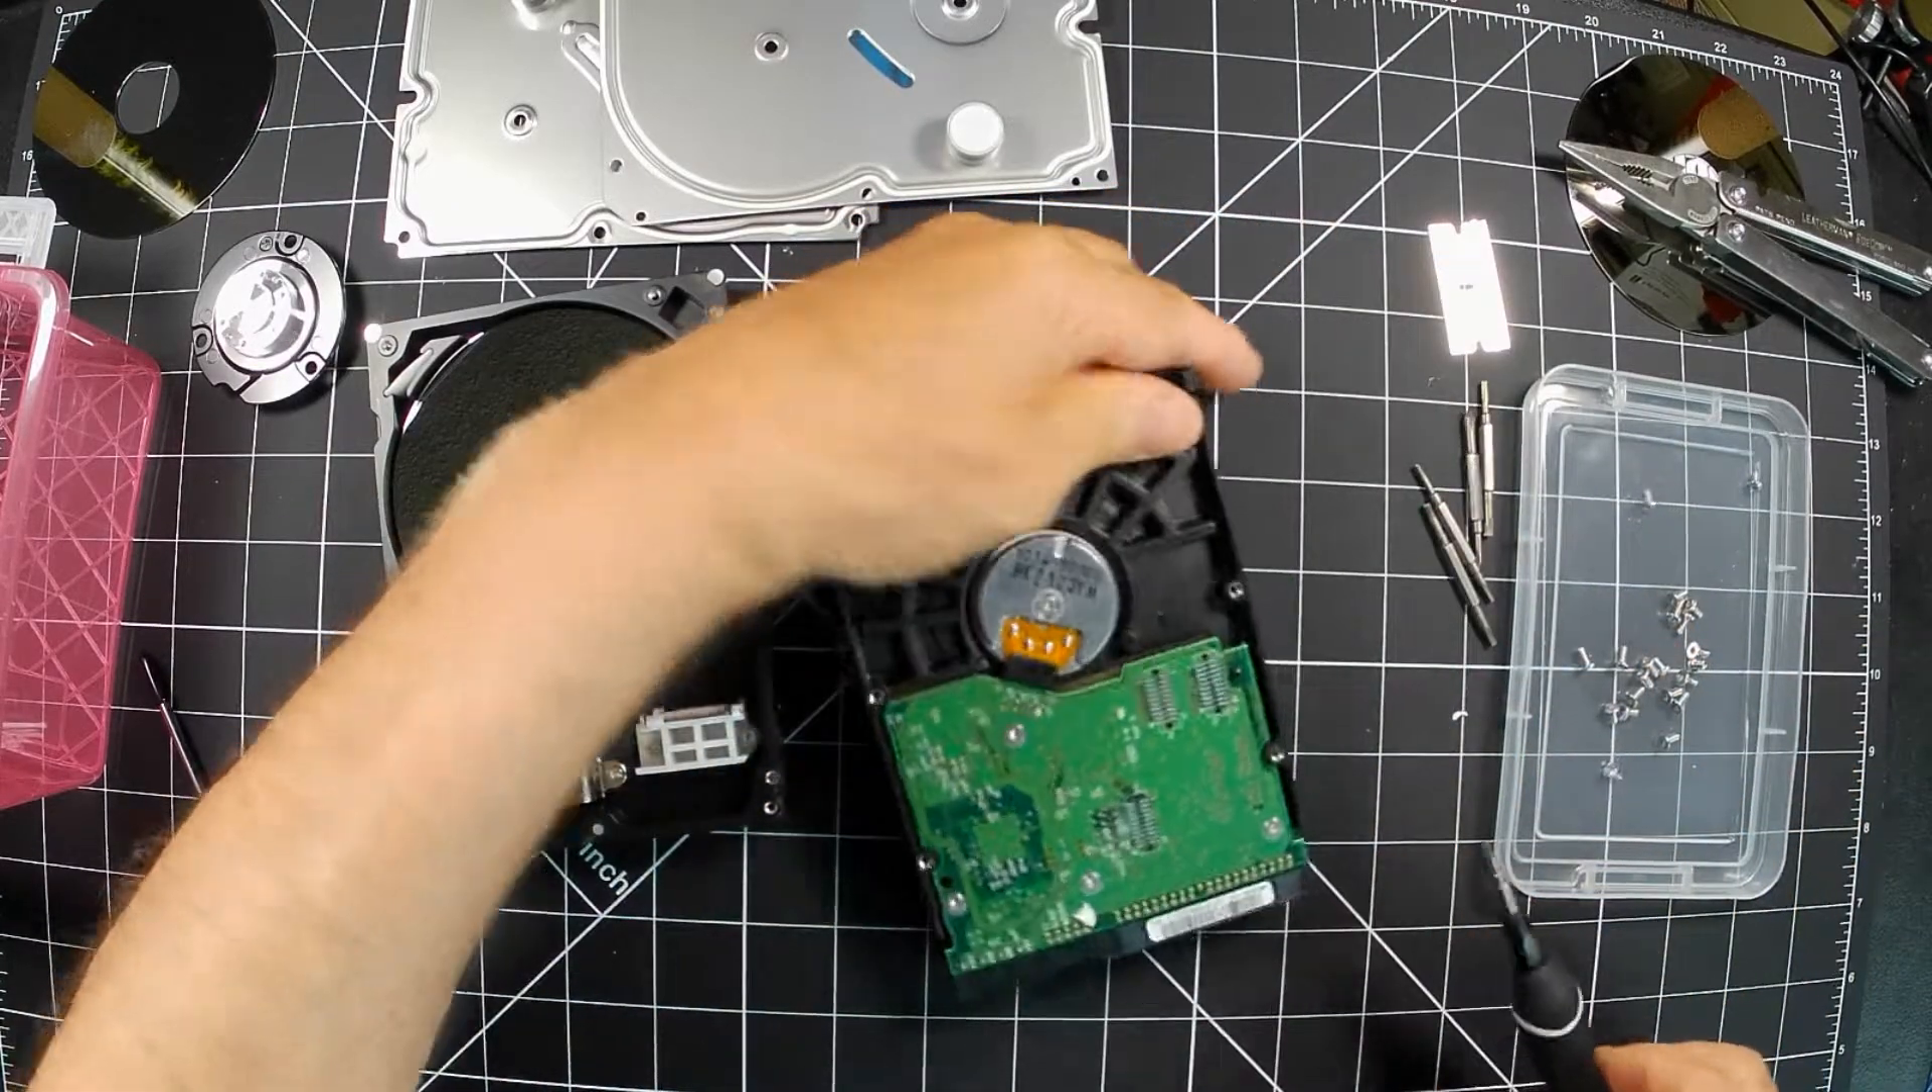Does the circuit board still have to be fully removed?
Yes.